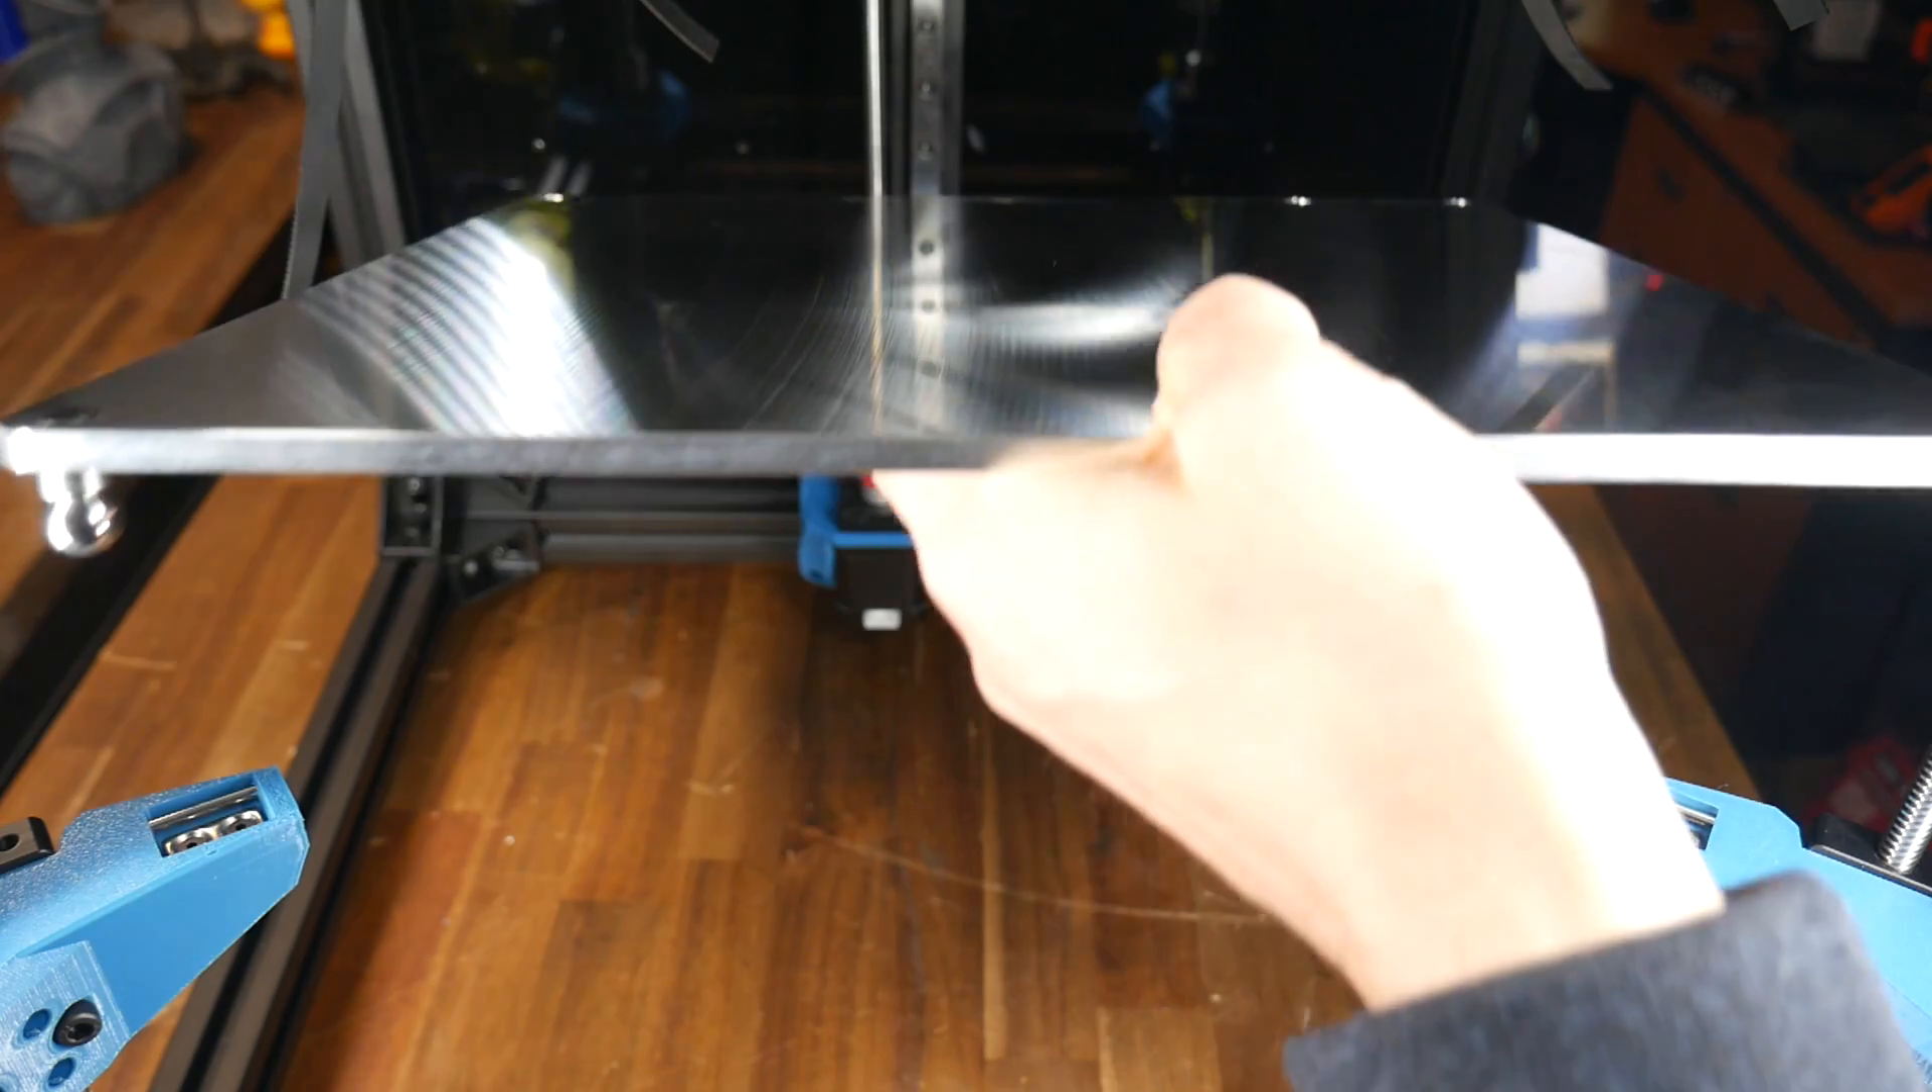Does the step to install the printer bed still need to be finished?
Yes.